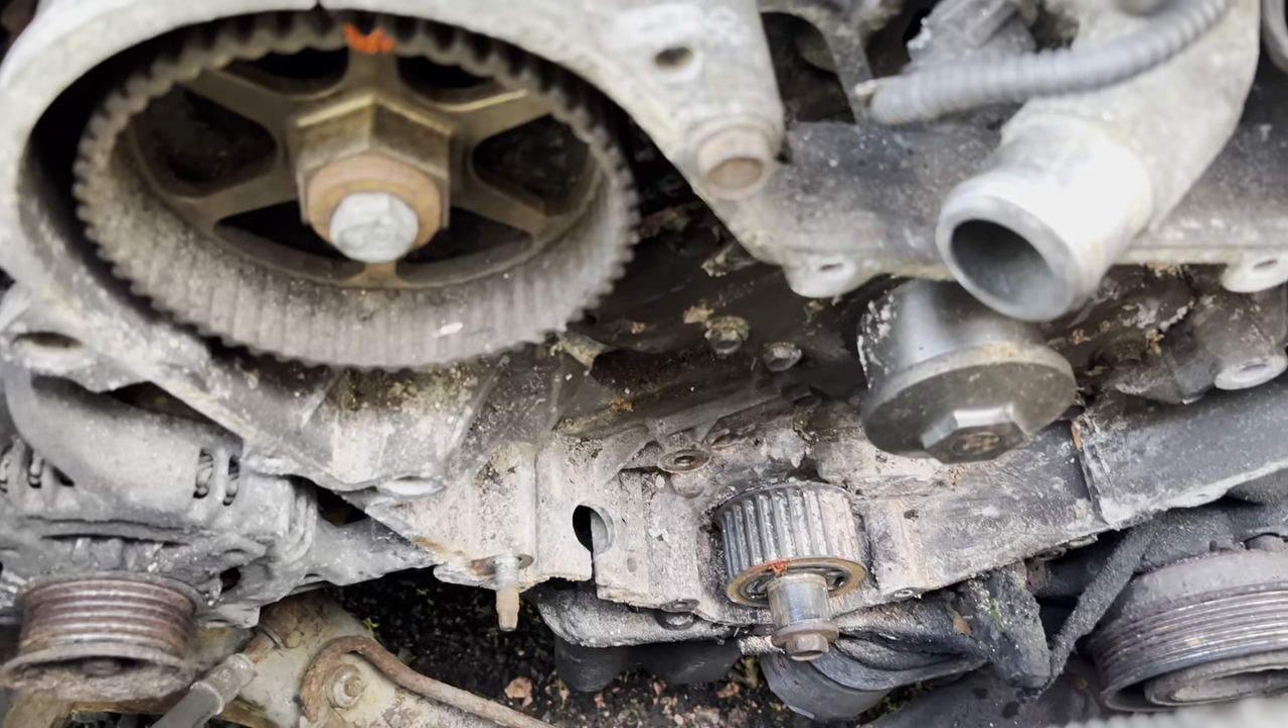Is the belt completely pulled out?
Yes.